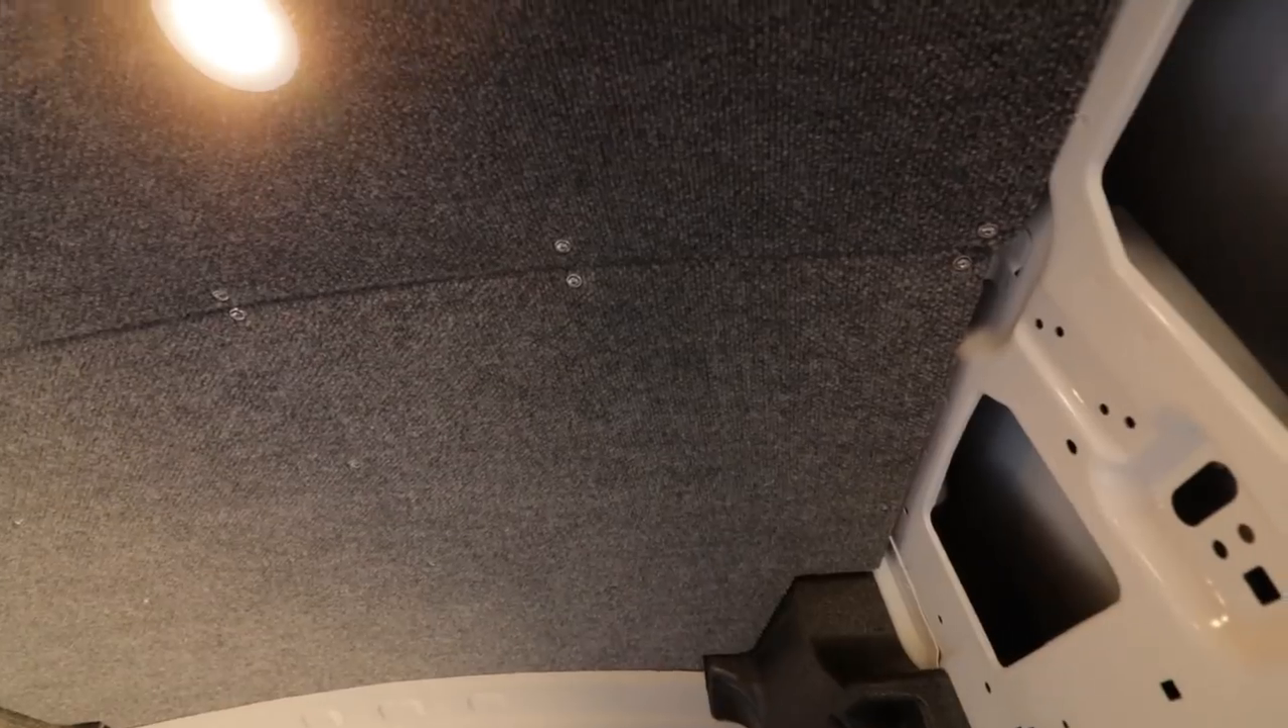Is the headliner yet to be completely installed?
No.